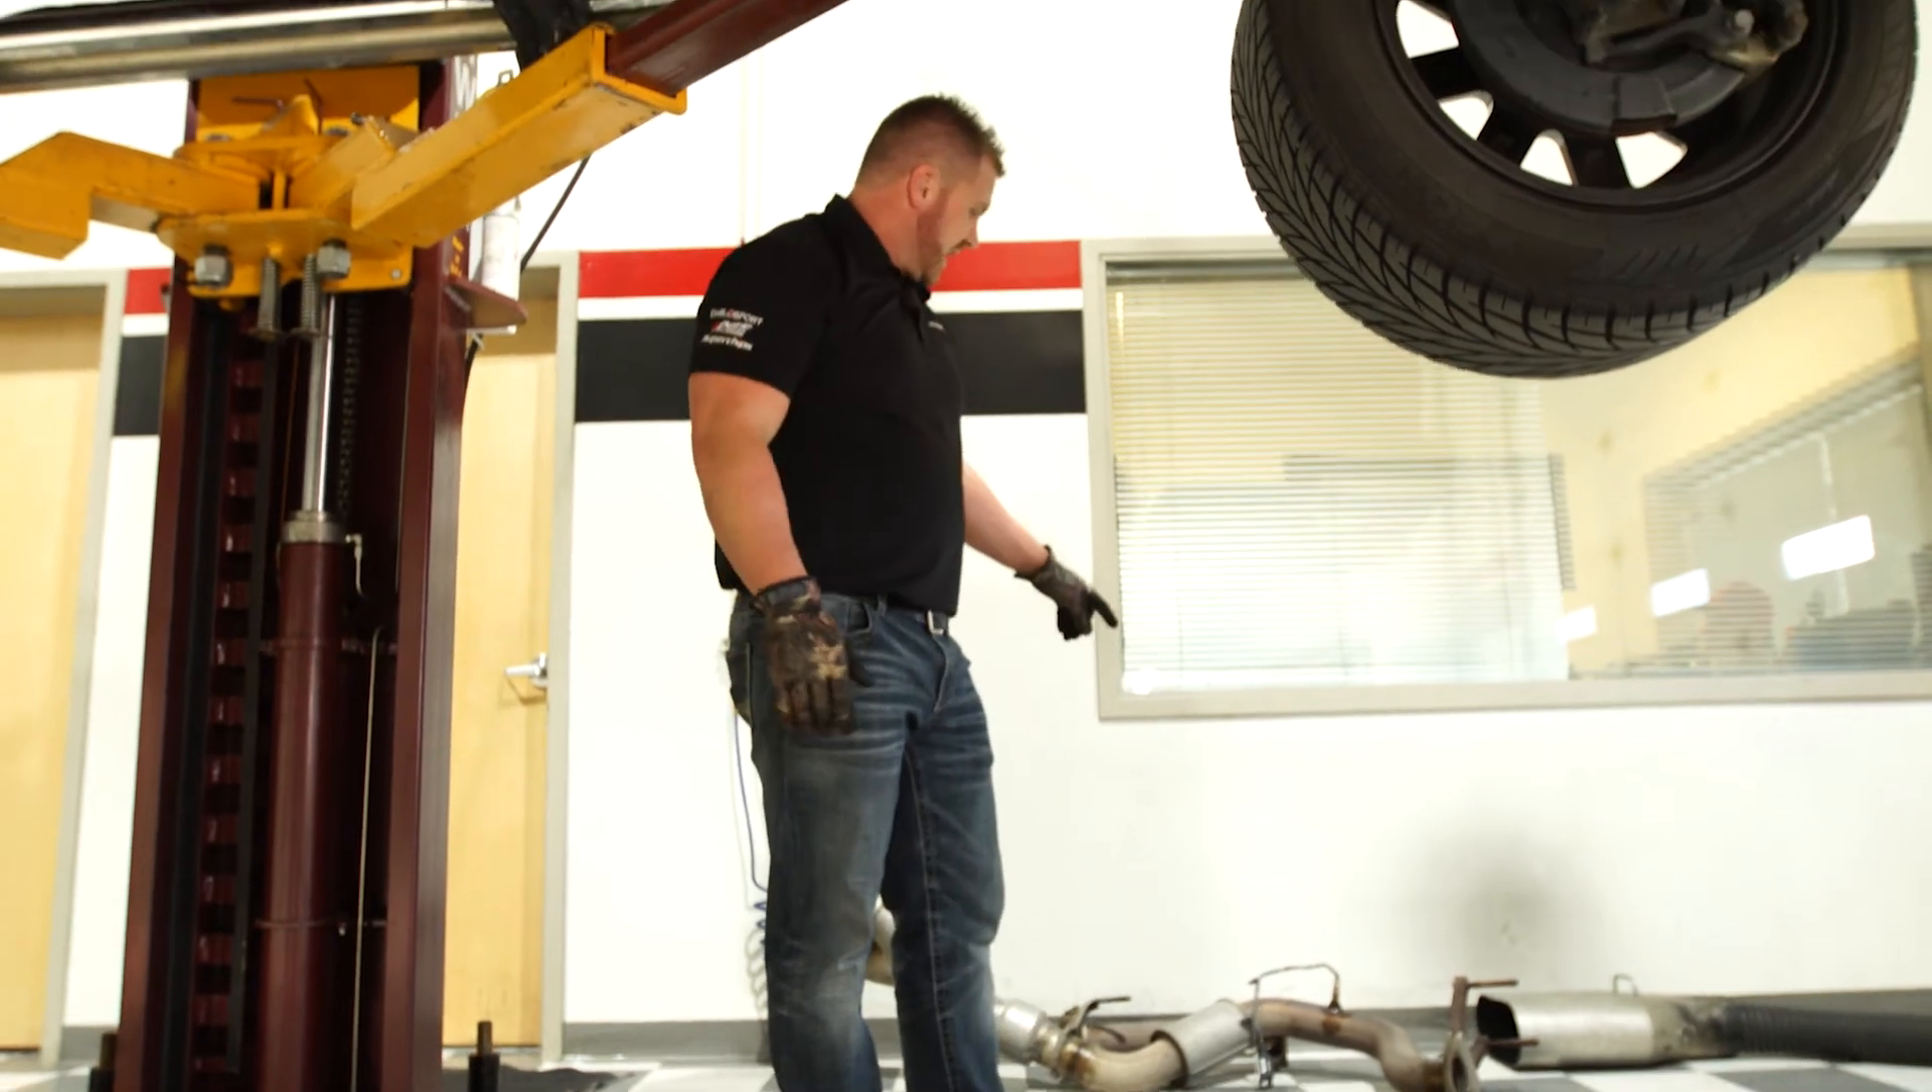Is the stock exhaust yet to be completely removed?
No.